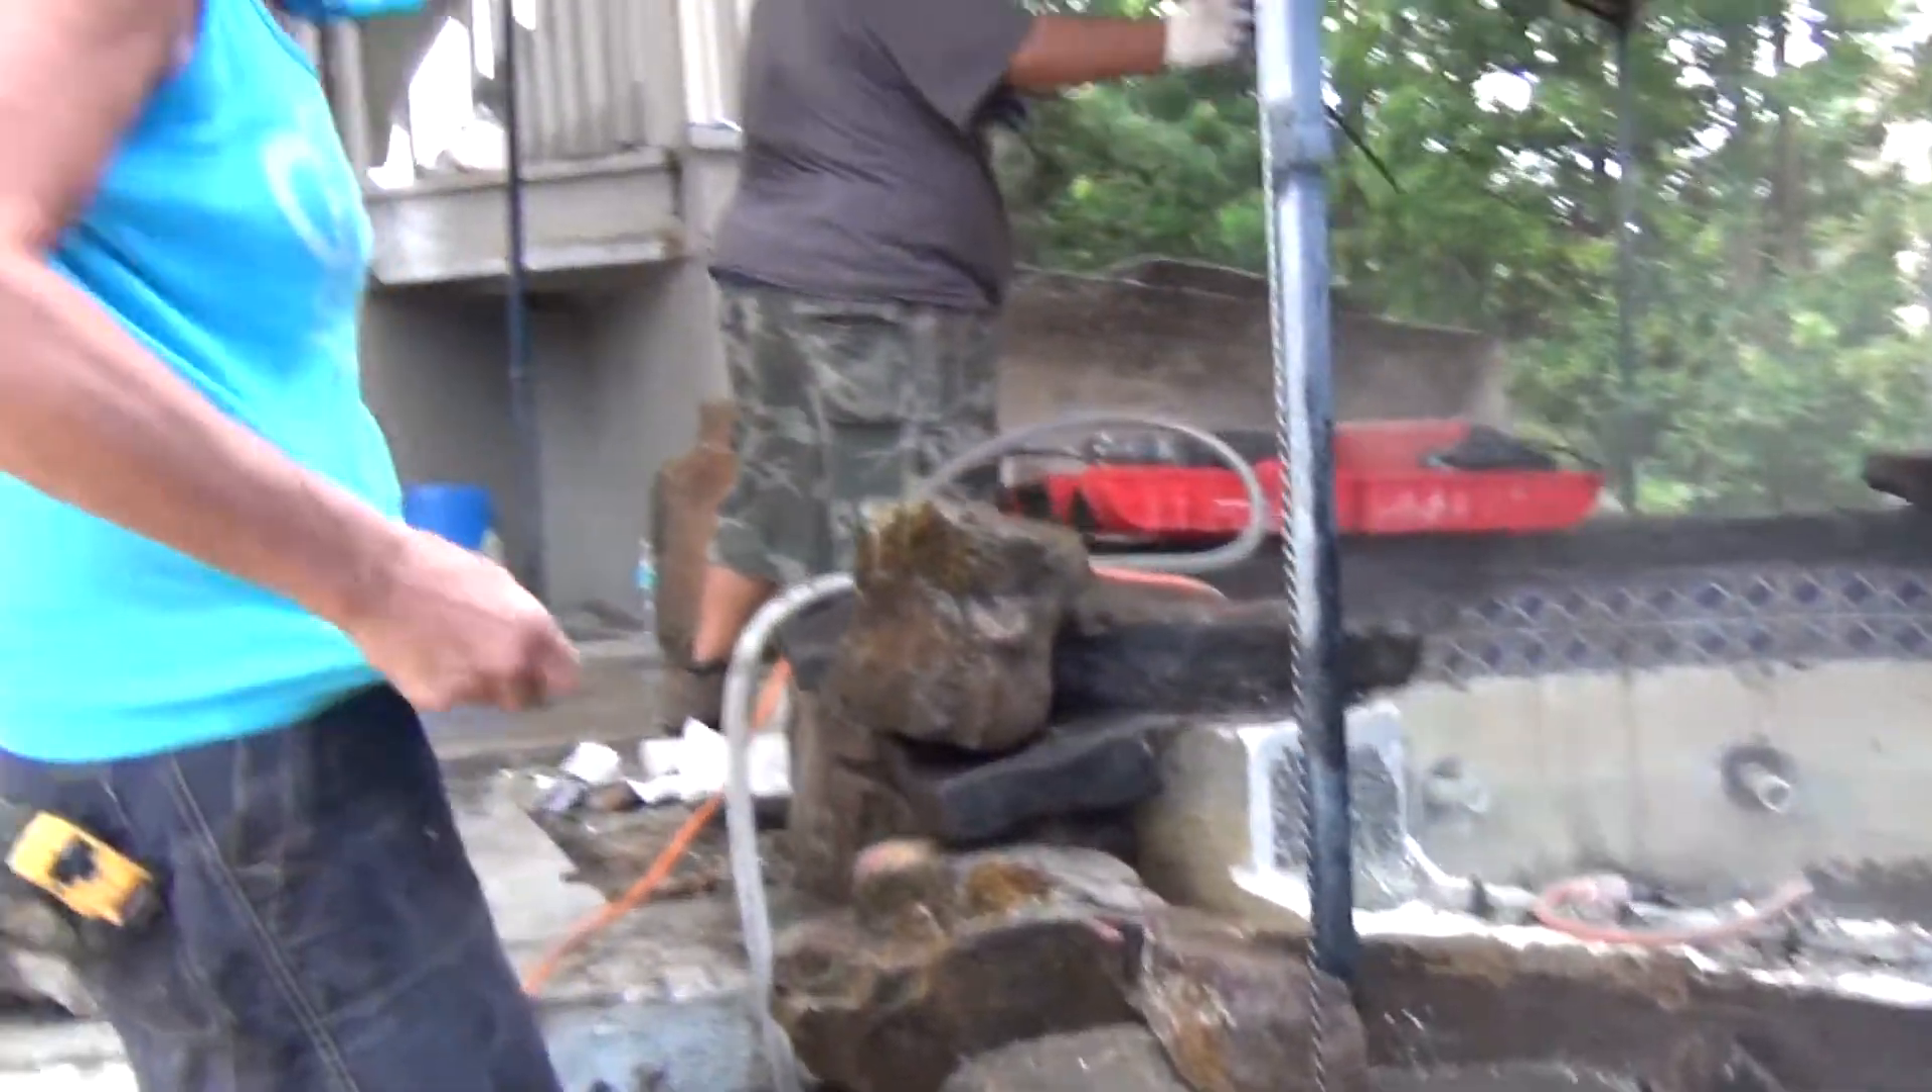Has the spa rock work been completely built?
No.